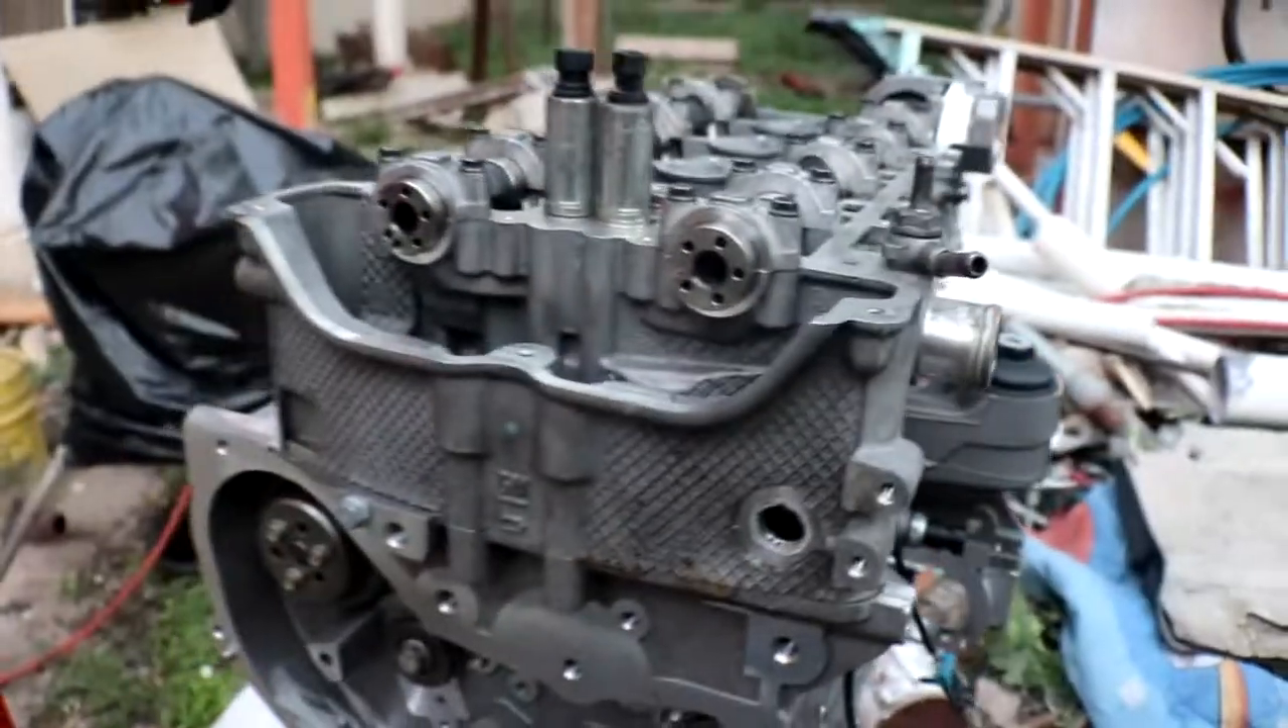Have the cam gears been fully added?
No.